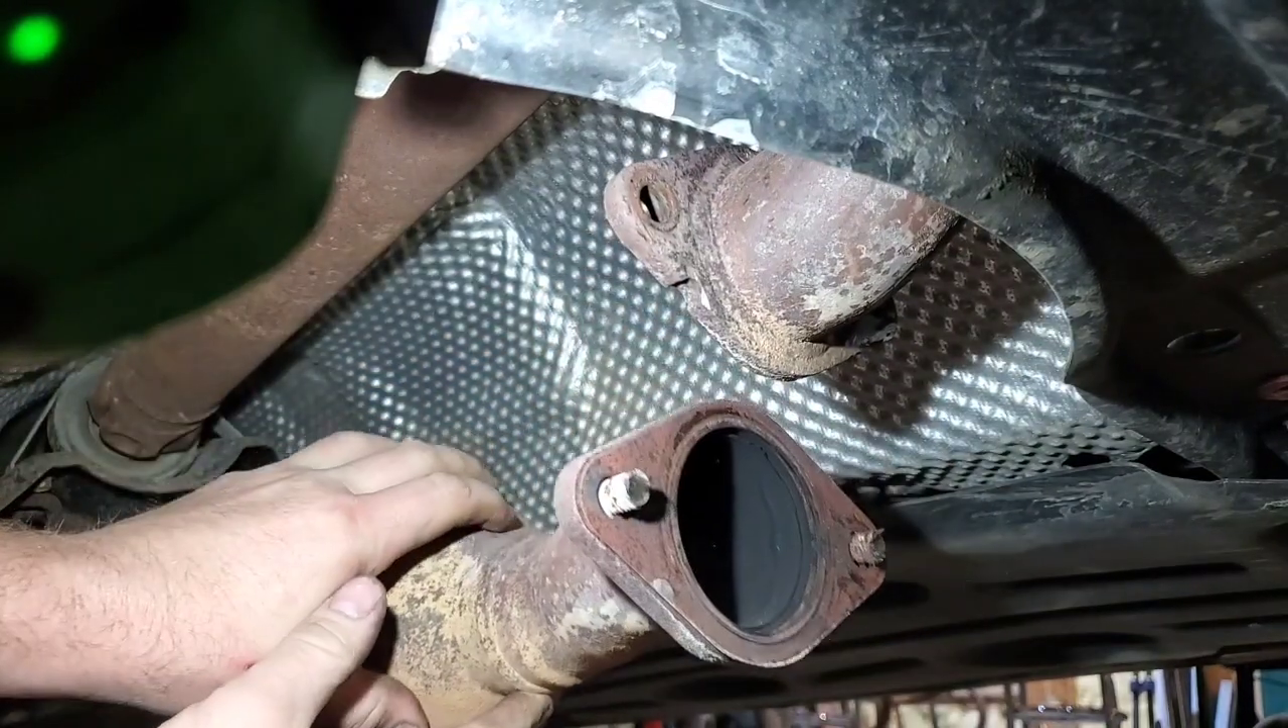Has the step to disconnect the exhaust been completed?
Yes.